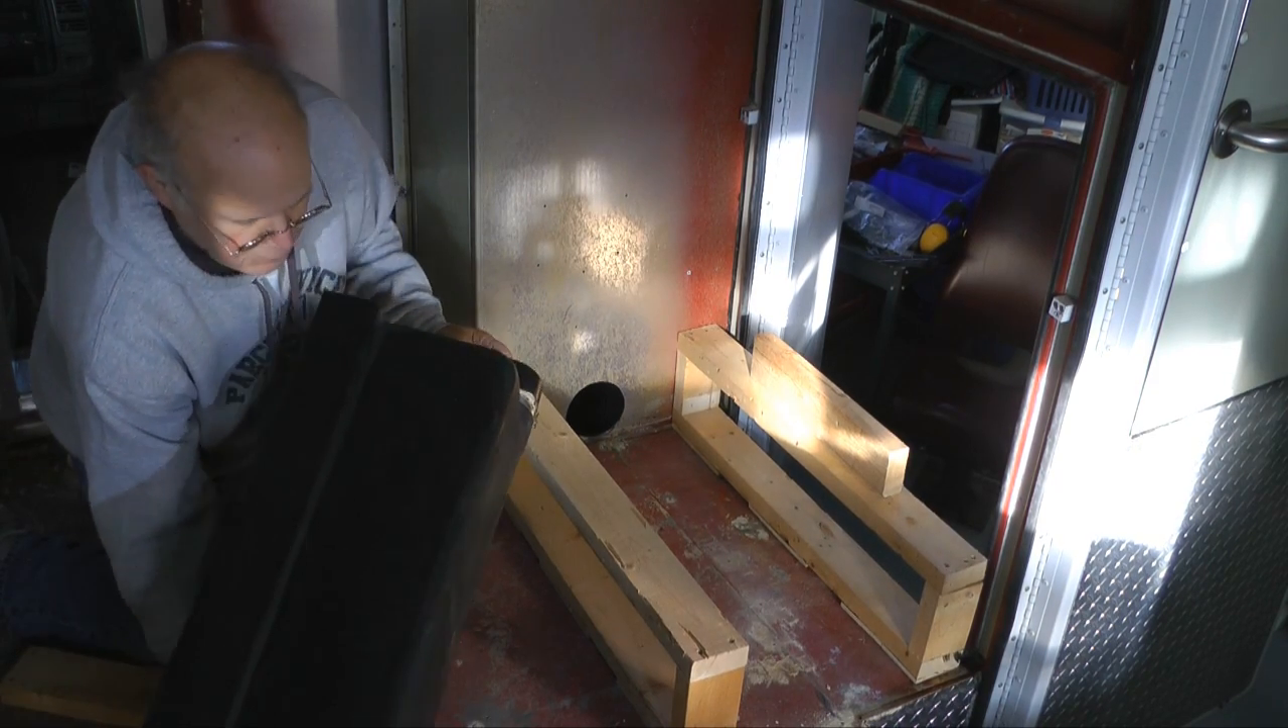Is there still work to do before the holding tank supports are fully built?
No.